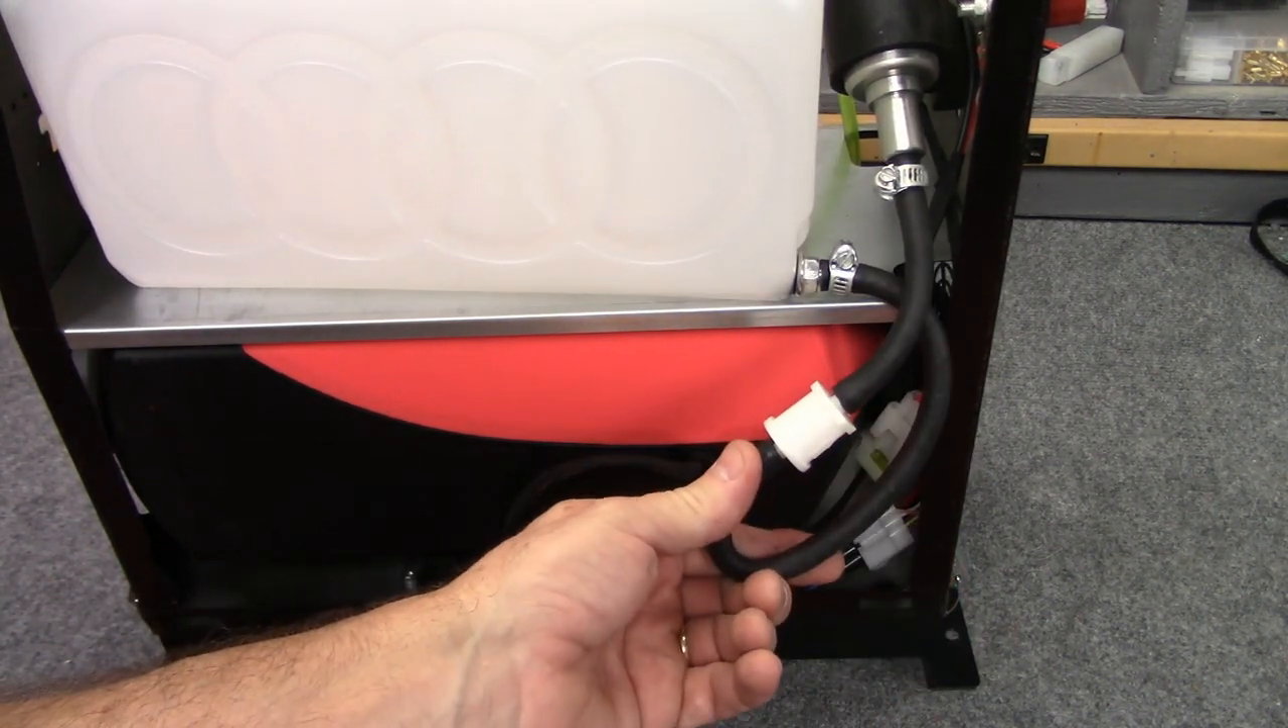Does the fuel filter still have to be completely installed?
No.